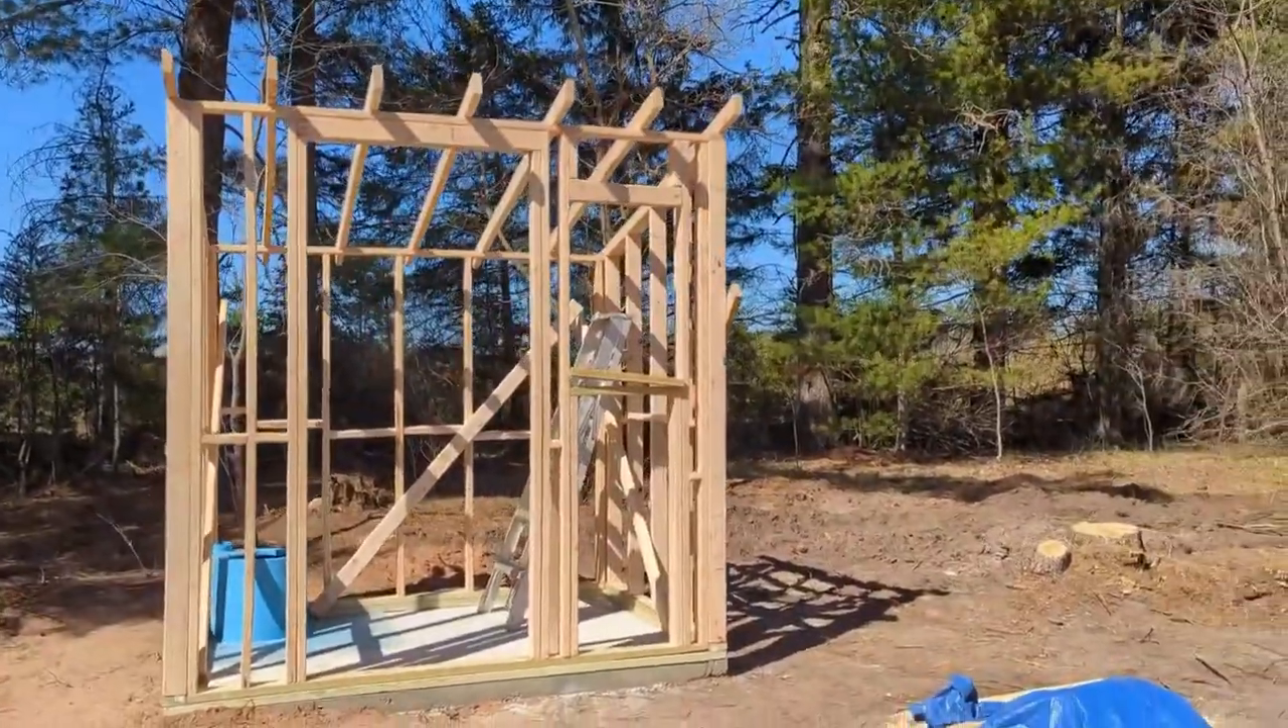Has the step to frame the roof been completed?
Yes.